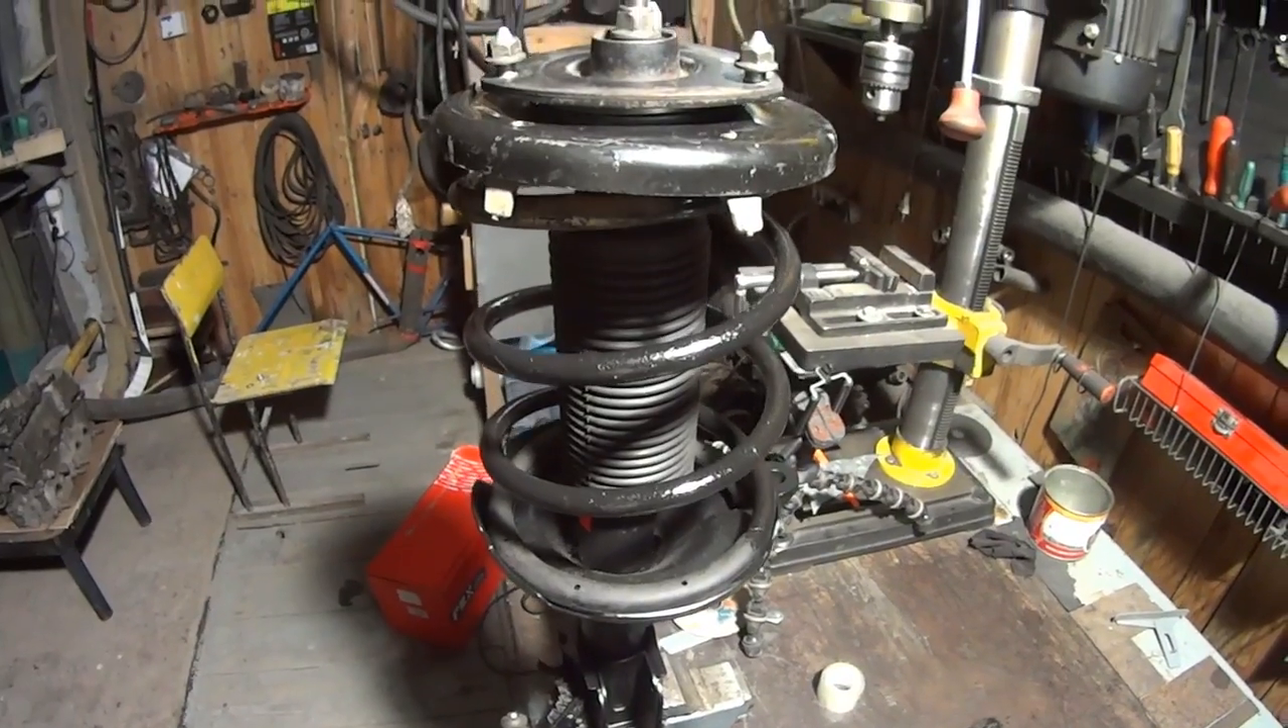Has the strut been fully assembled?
Yes.